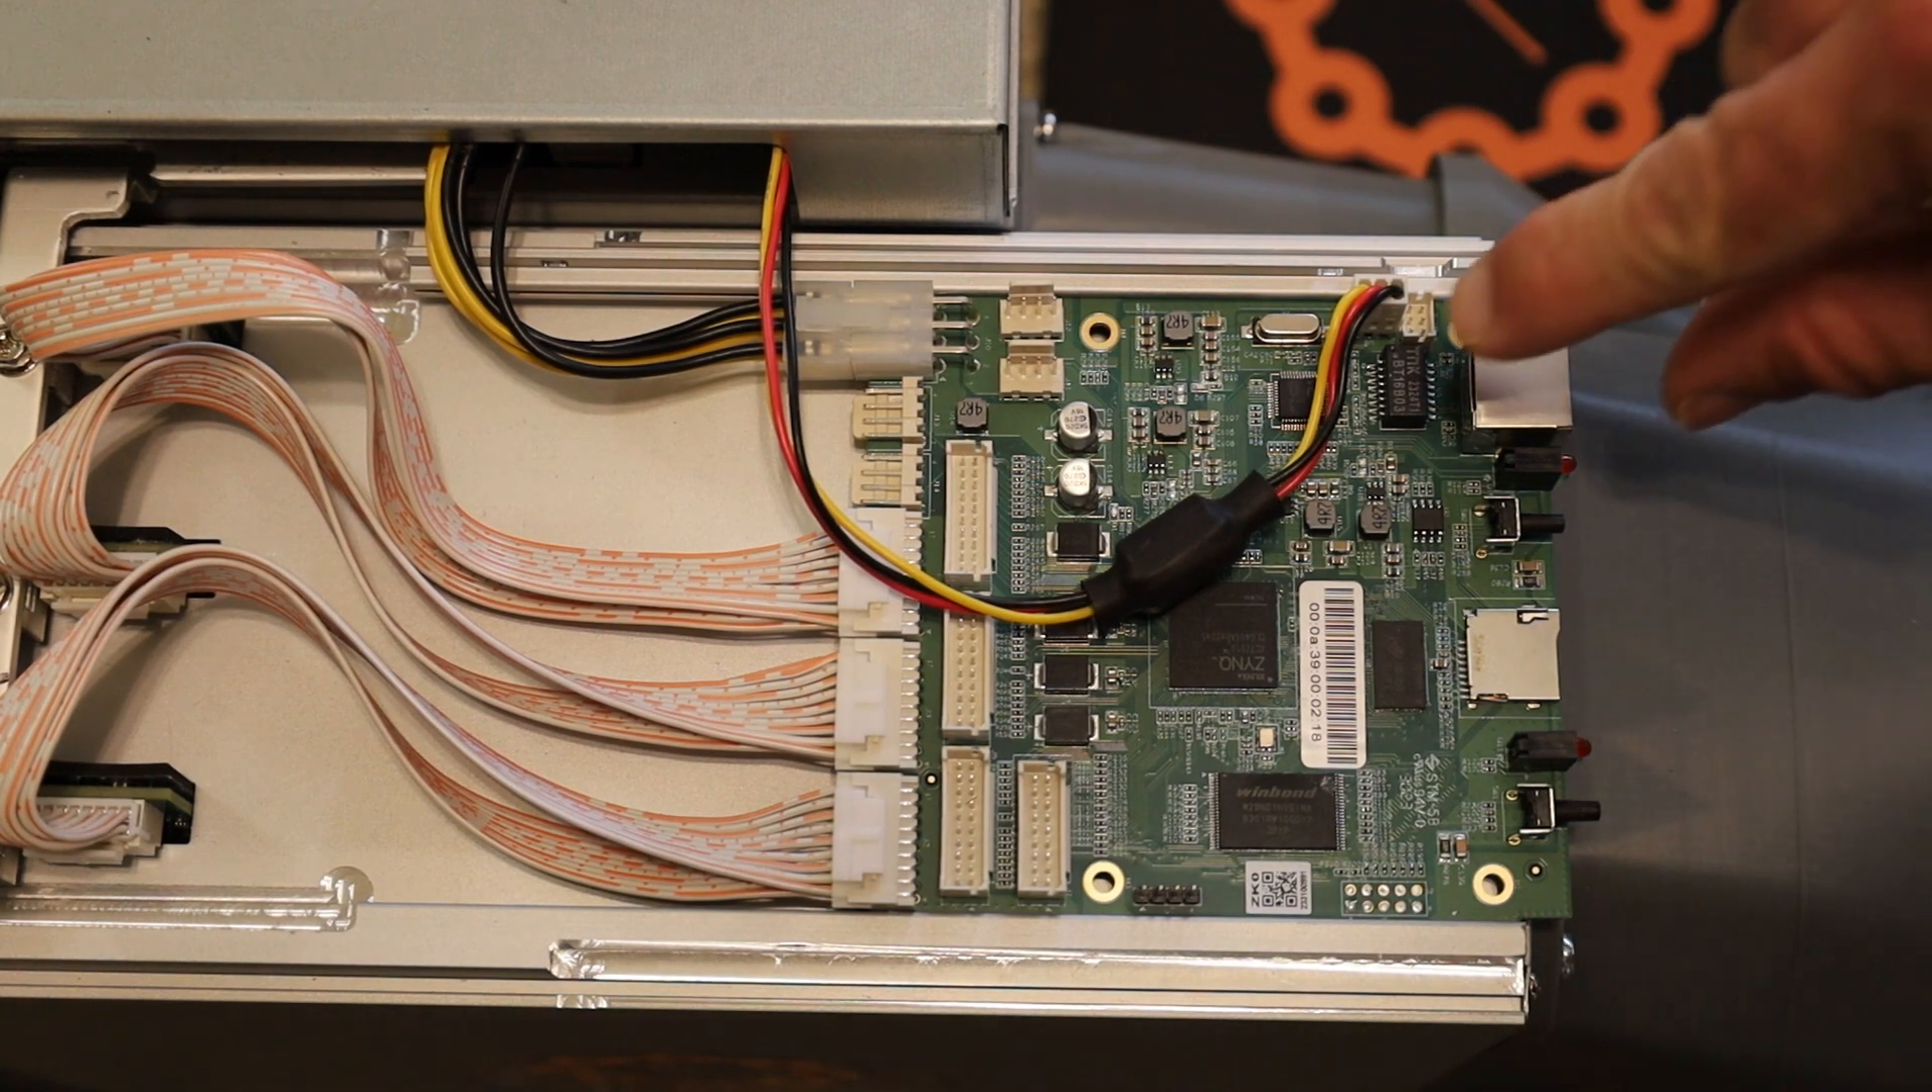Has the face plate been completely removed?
Yes.